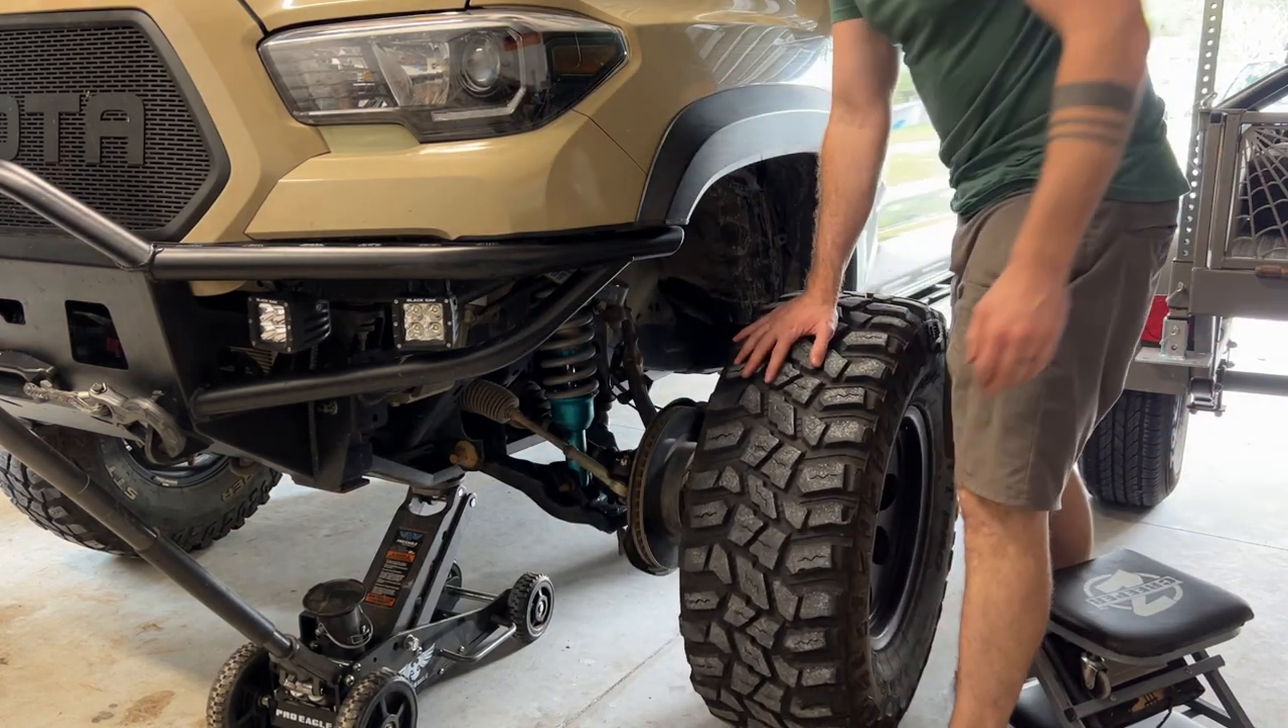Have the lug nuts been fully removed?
Yes.